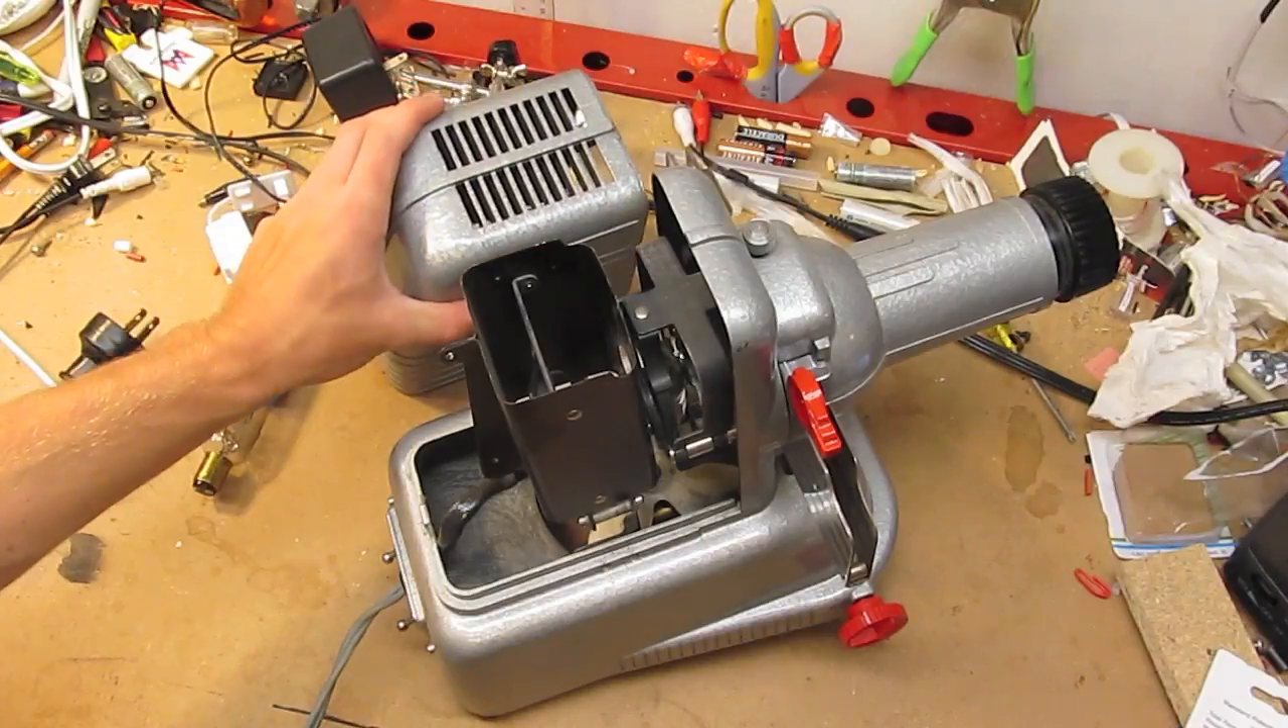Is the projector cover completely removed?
Yes.